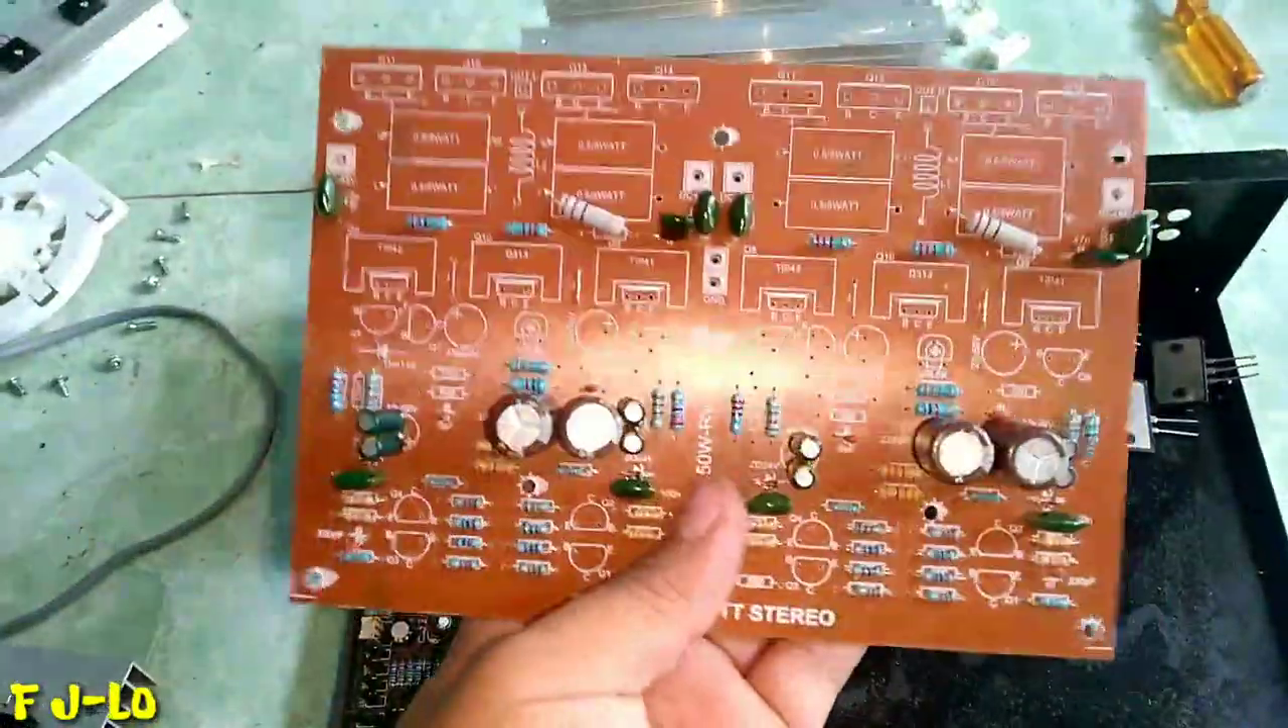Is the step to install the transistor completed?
No.